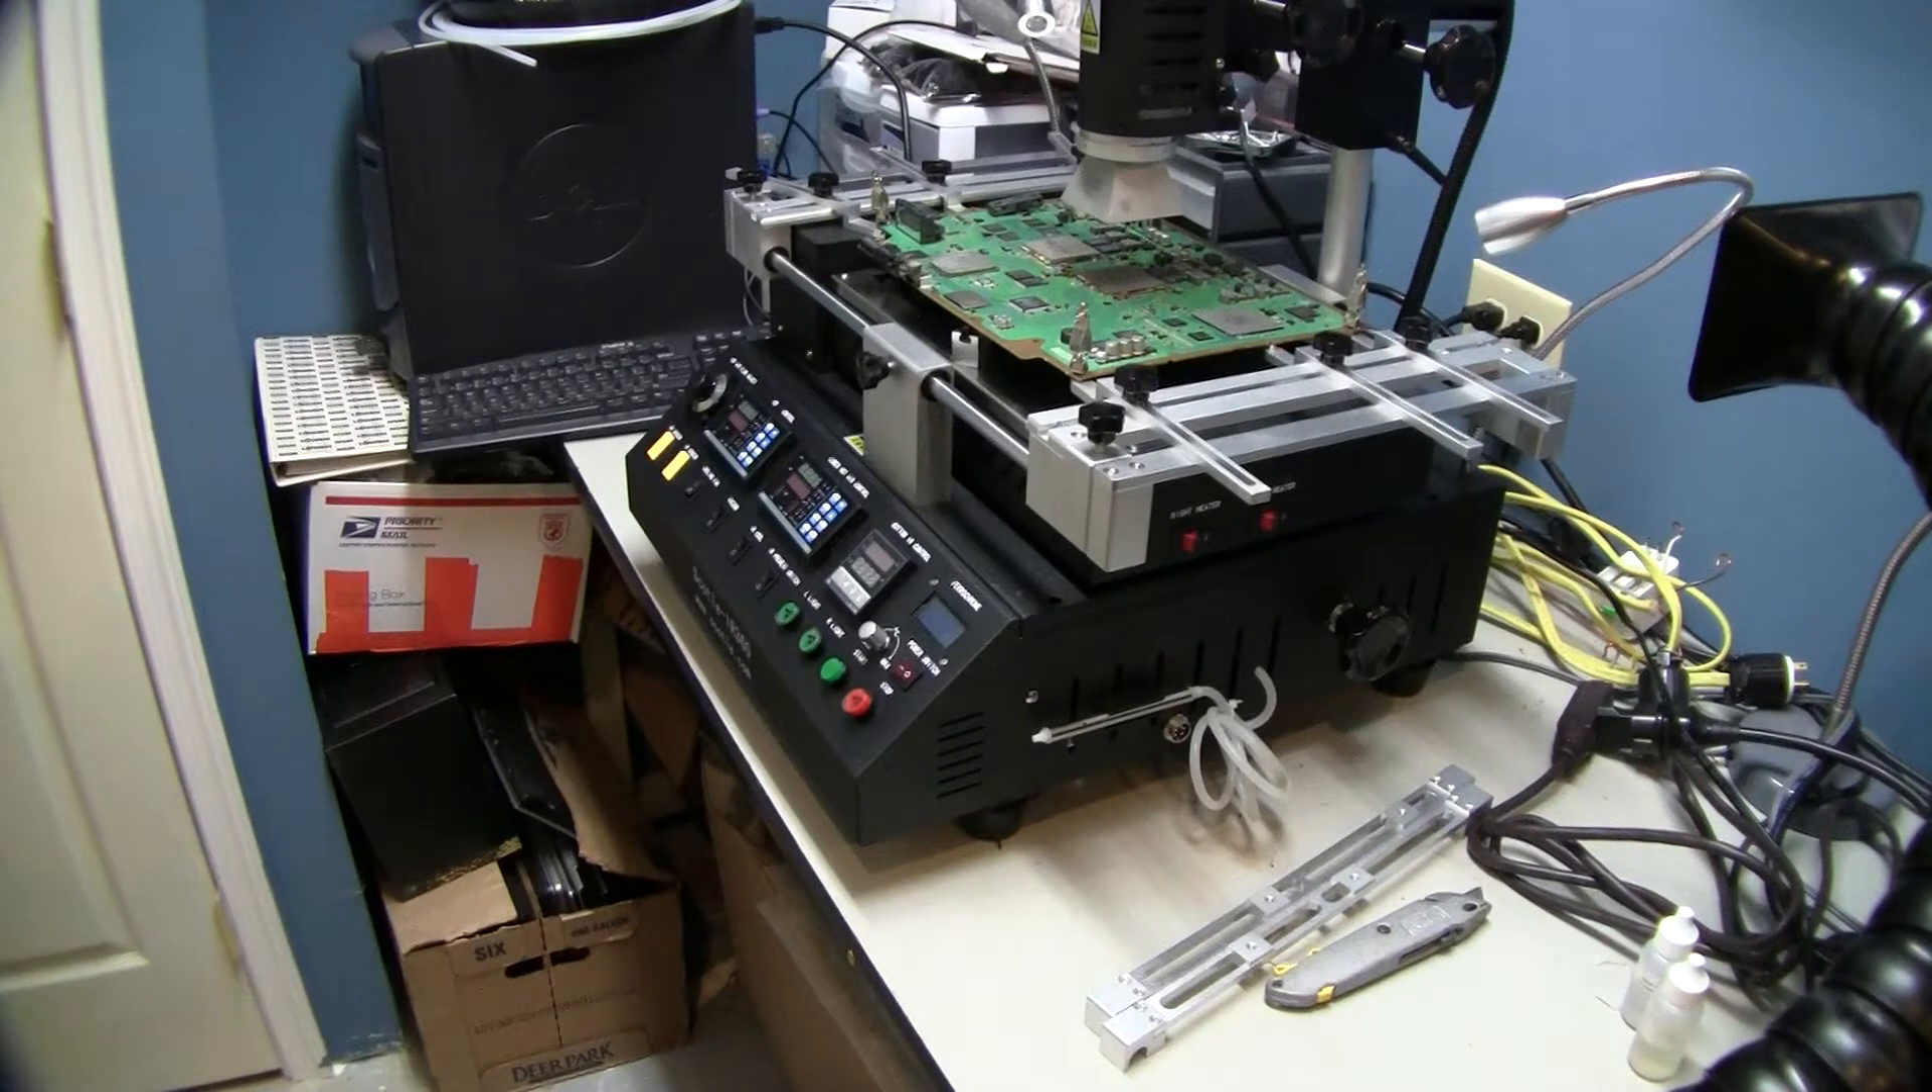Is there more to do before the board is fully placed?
No.